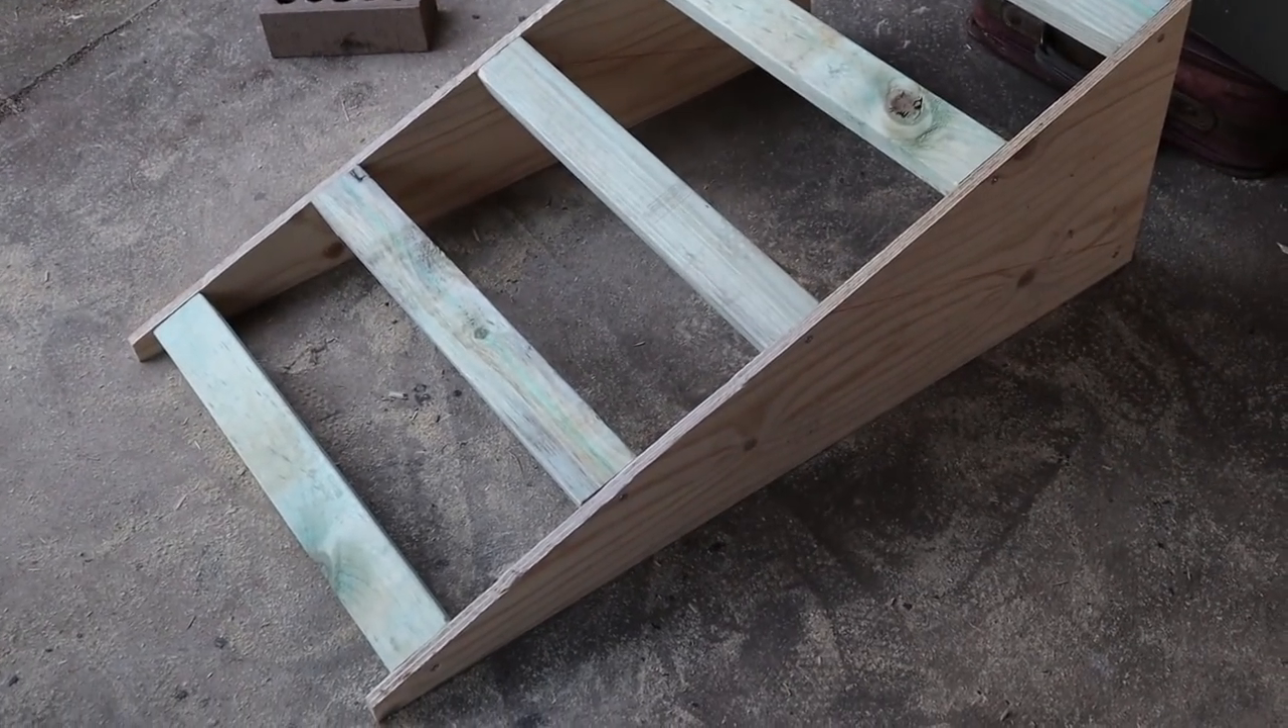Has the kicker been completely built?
No.